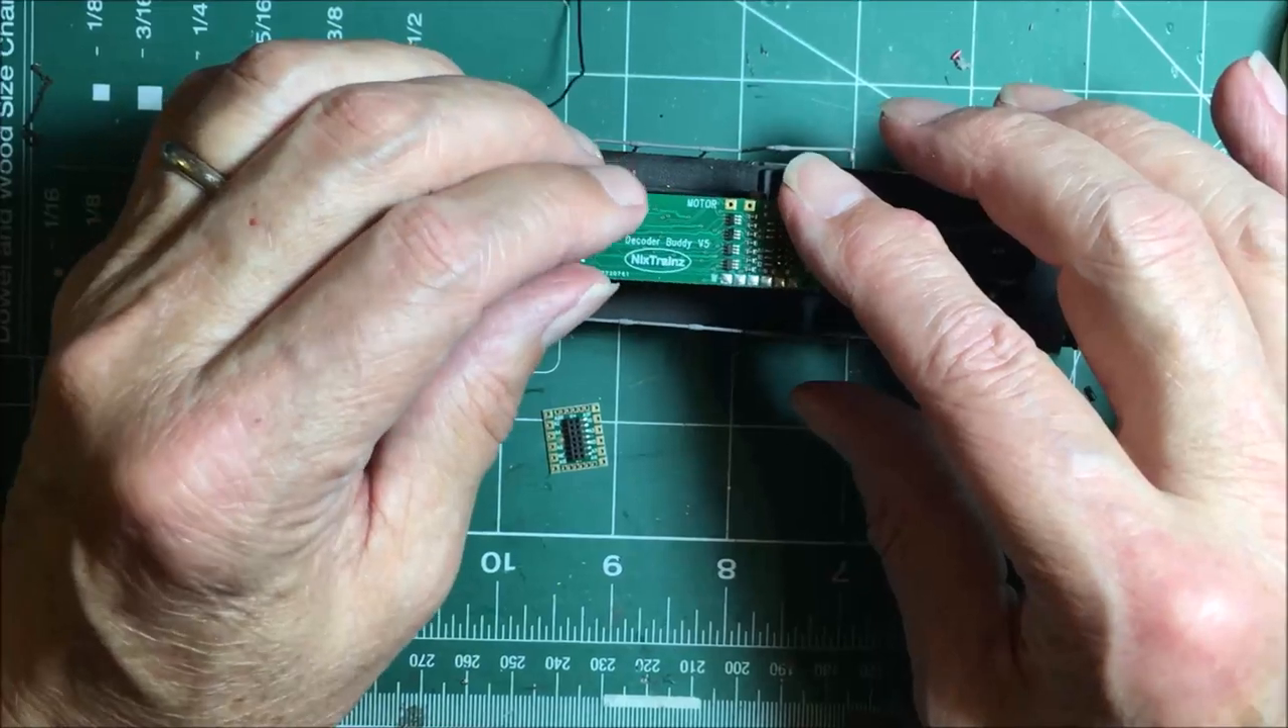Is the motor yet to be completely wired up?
Yes.